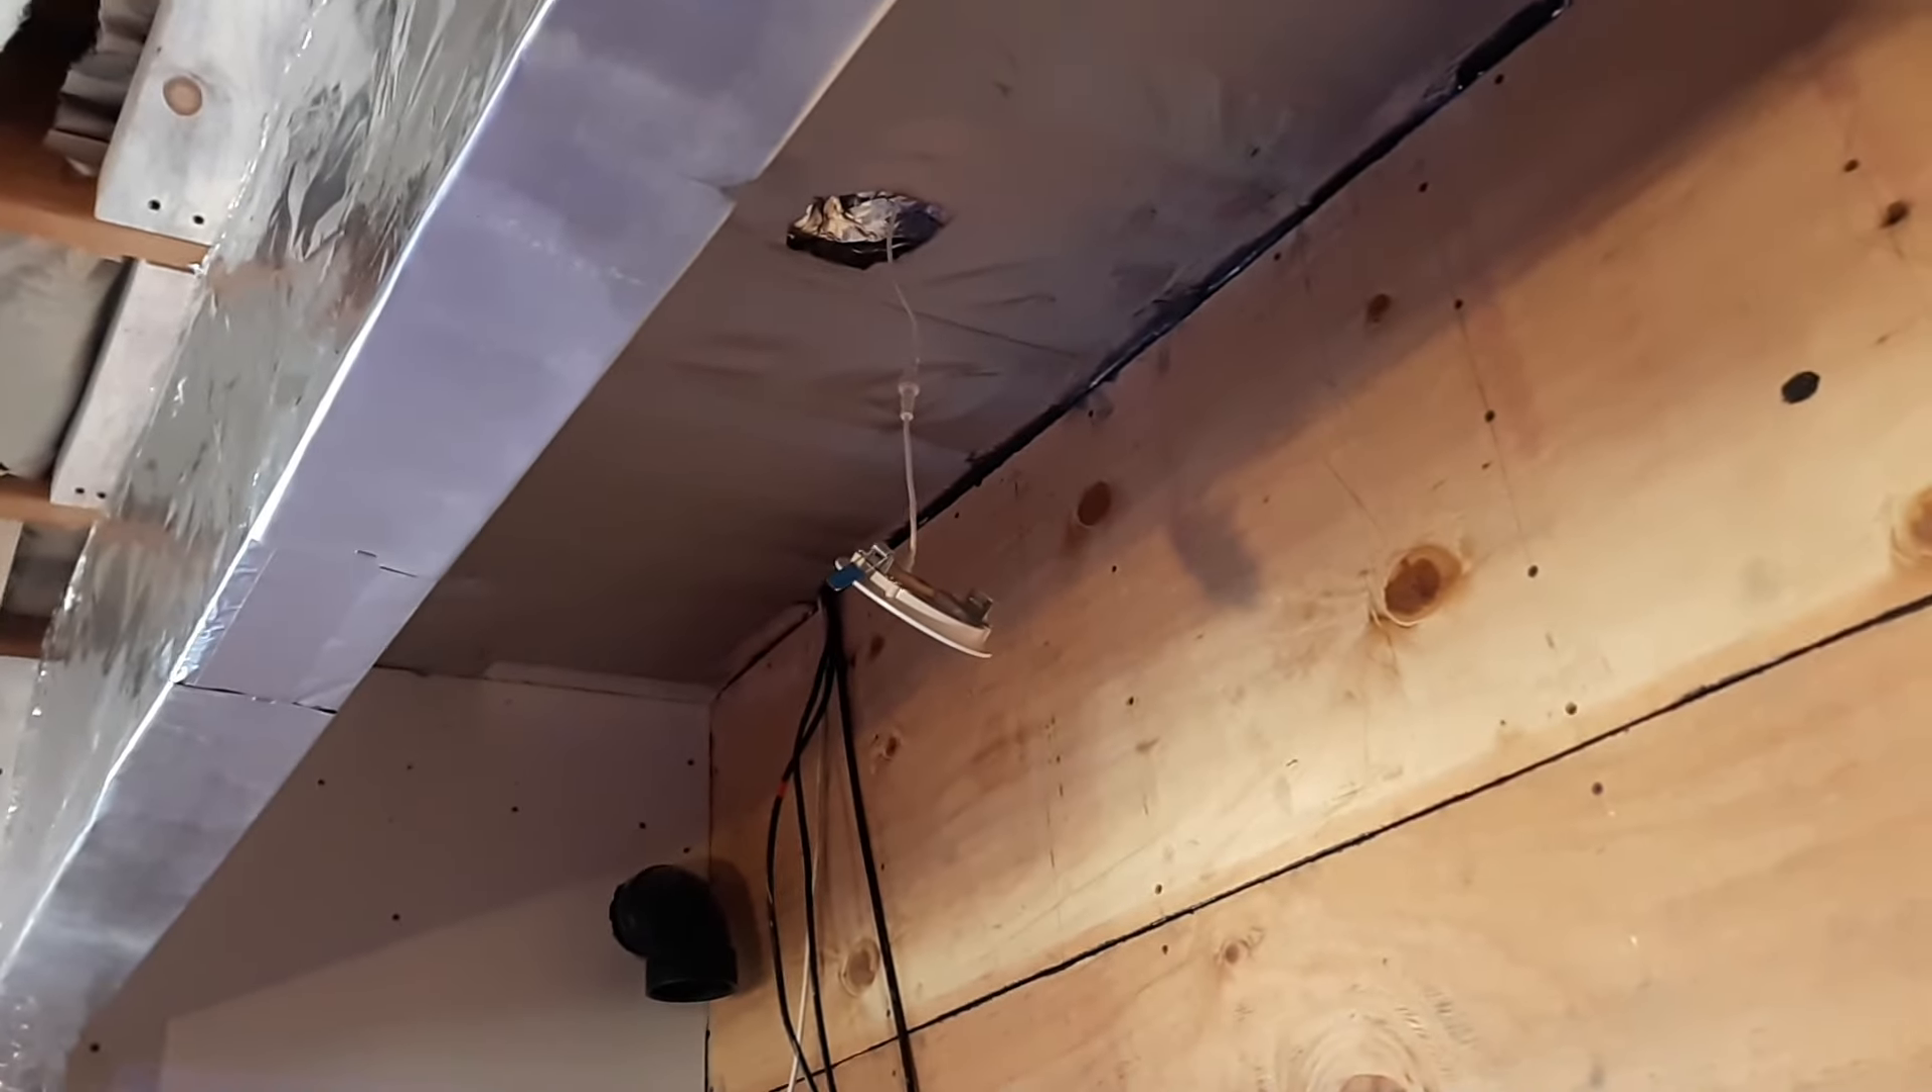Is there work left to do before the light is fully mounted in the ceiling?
Yes.